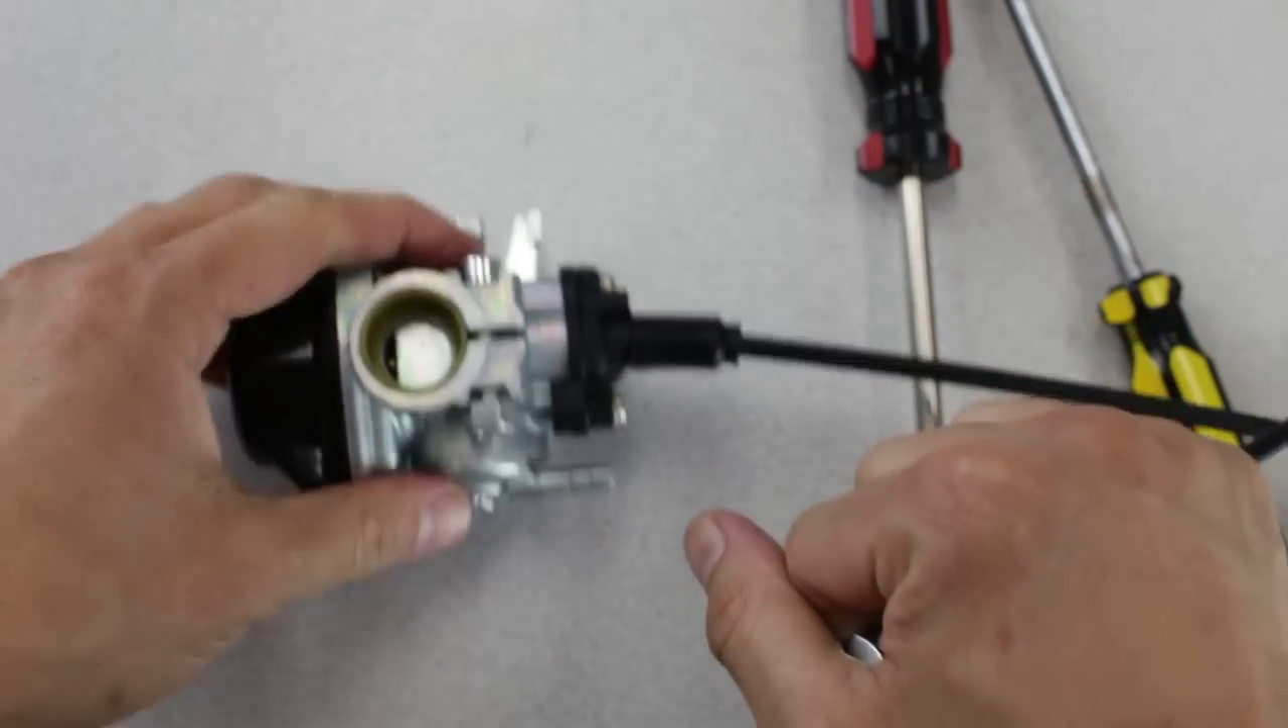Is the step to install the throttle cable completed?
Yes.